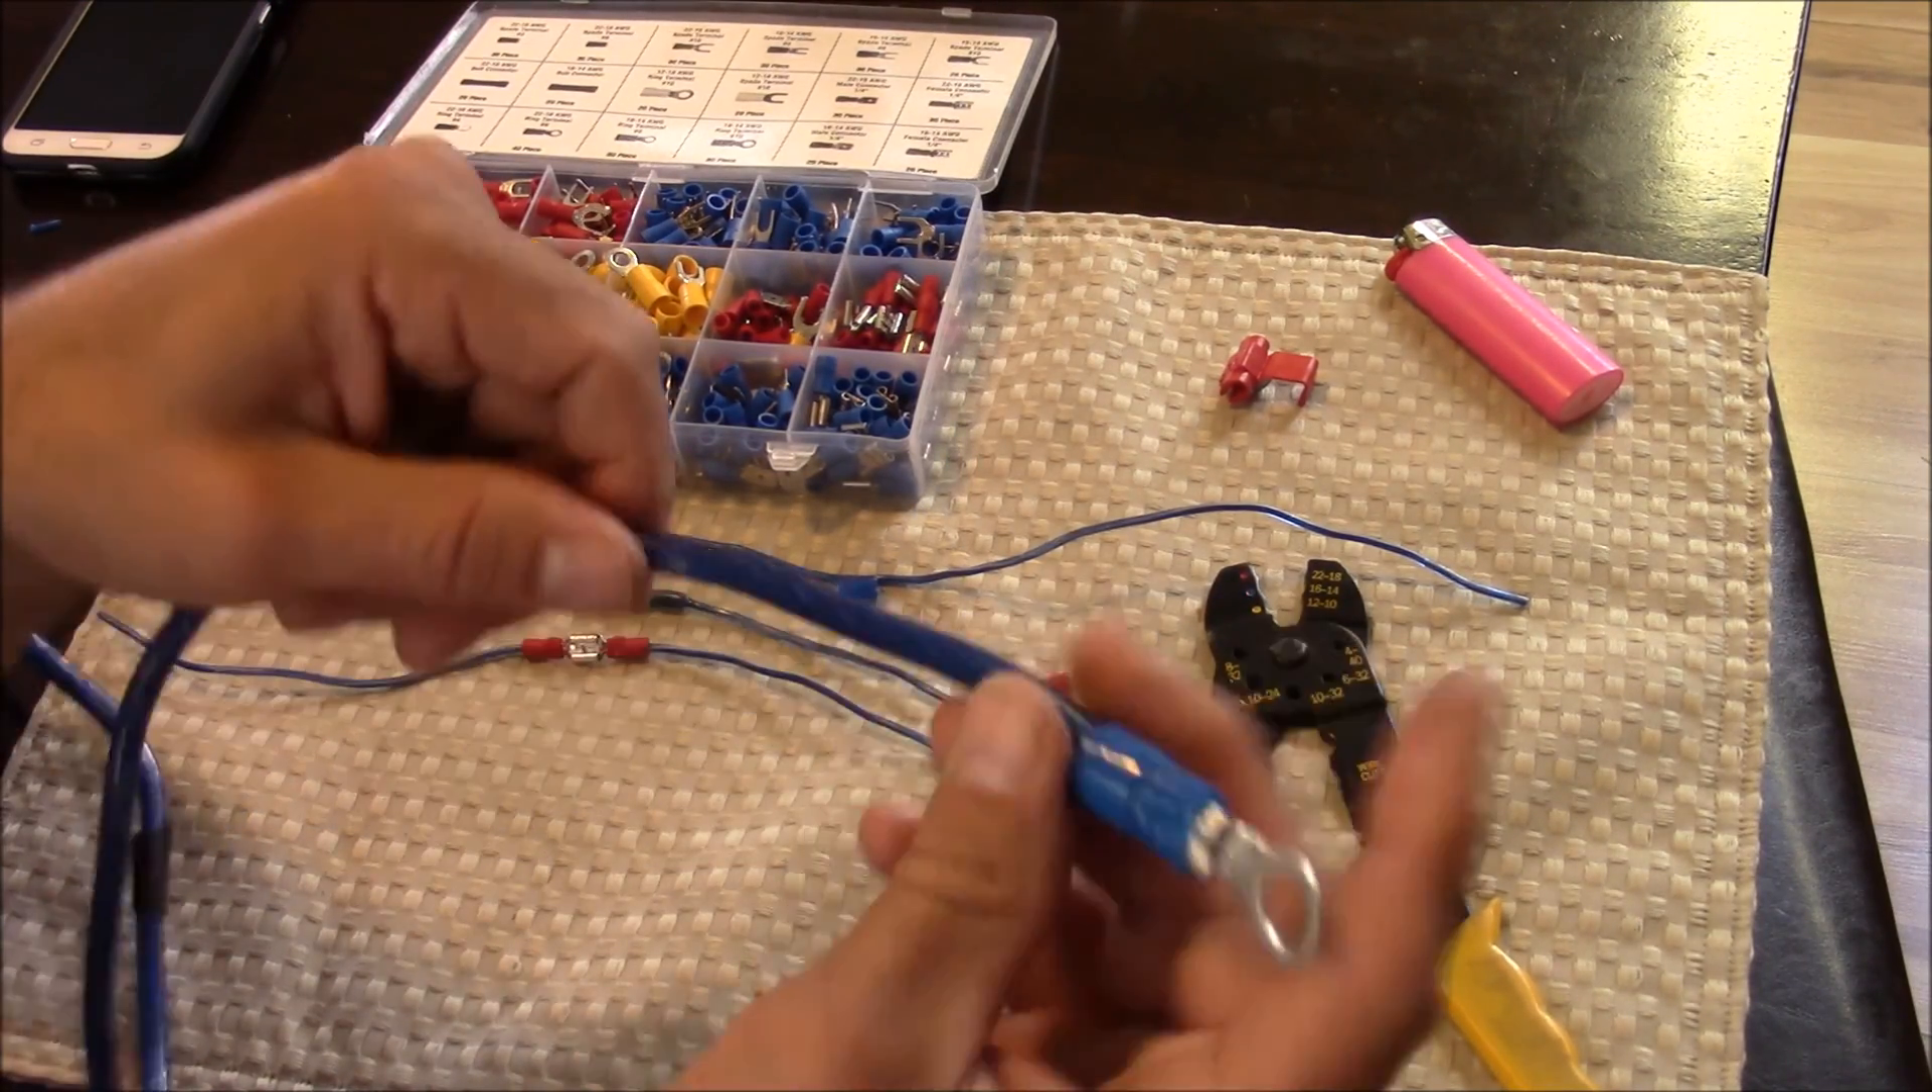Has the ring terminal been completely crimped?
Yes.